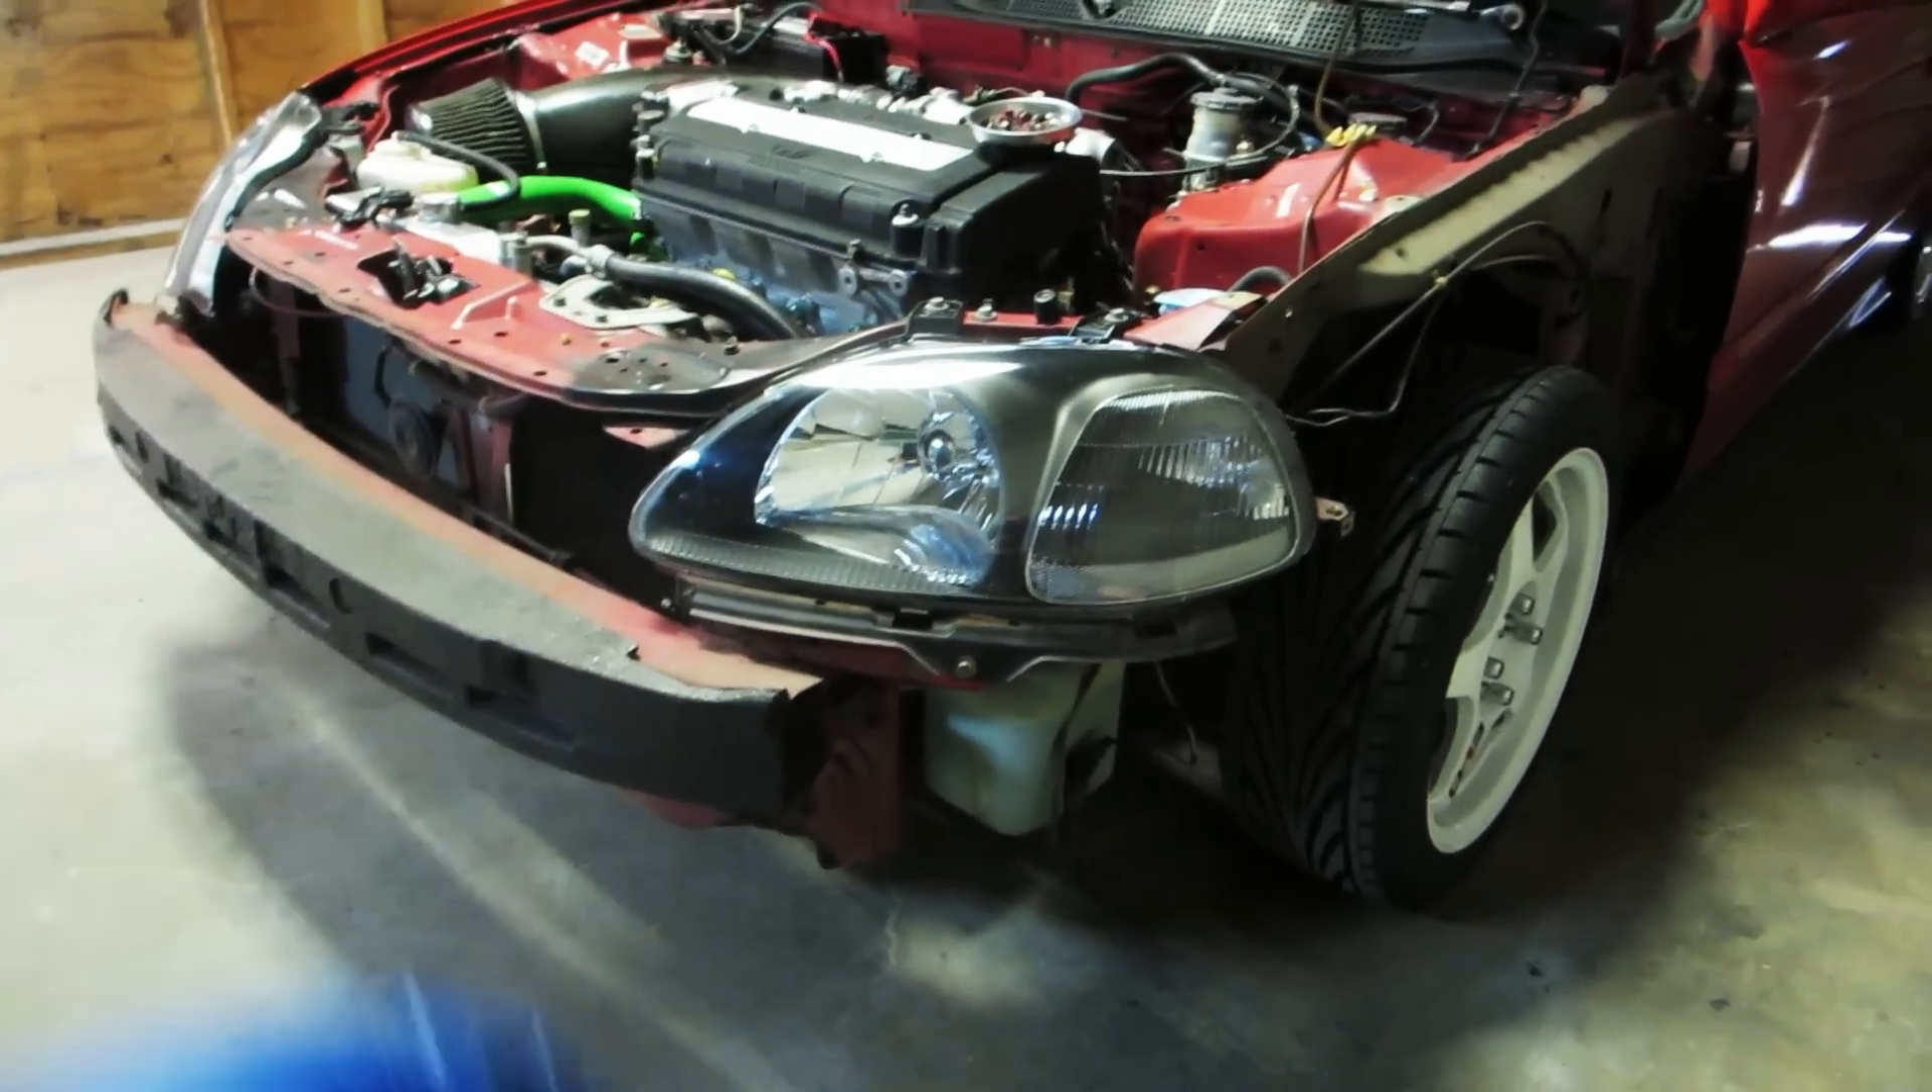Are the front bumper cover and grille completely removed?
Yes.